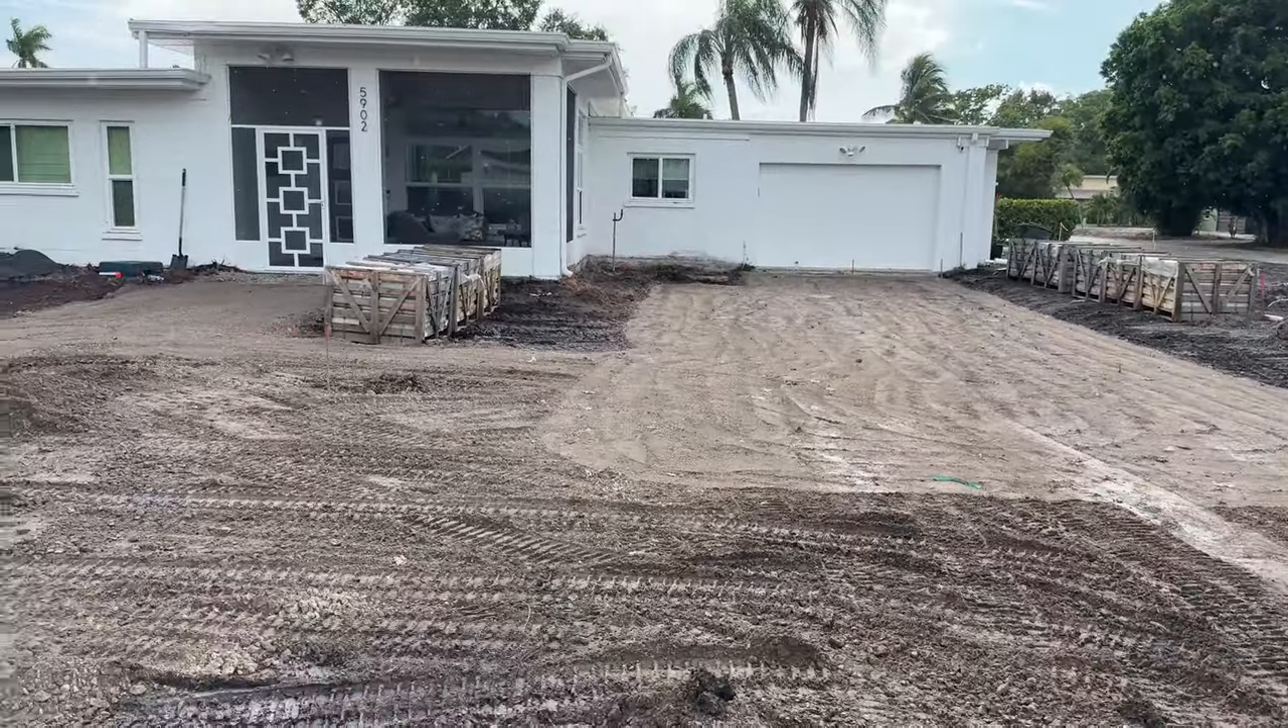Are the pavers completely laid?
No.